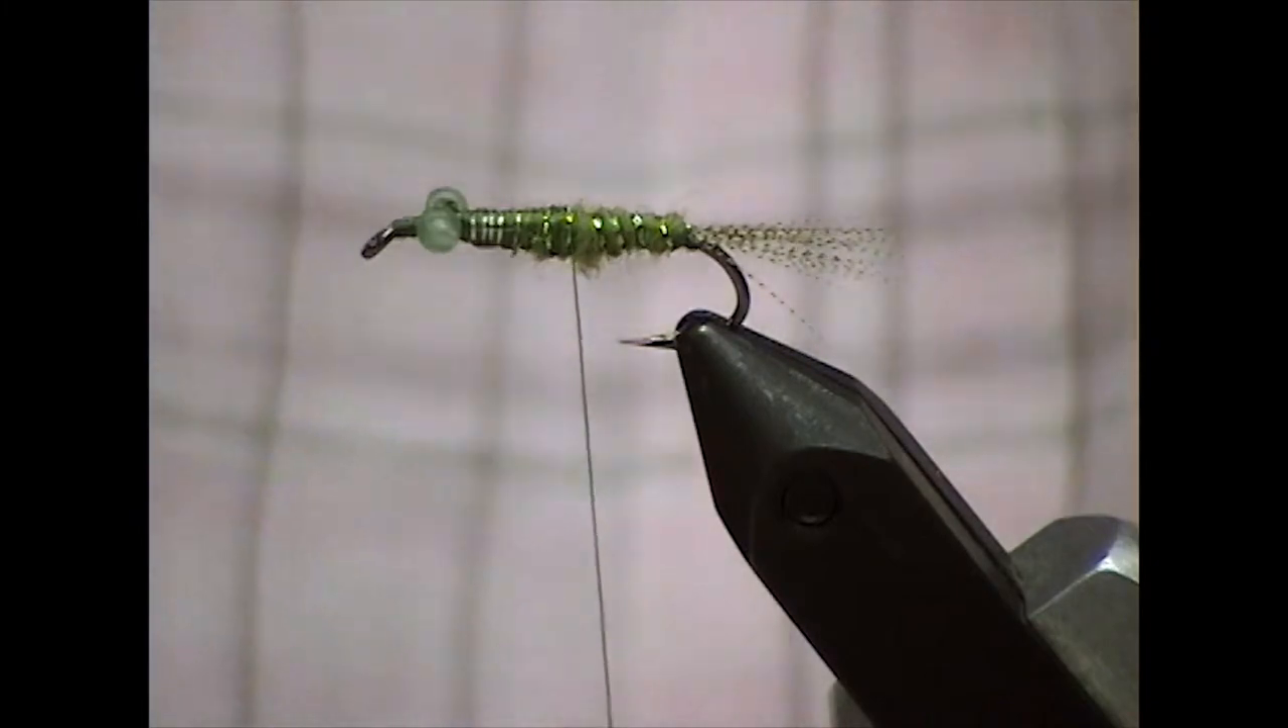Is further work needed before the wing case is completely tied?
Yes.